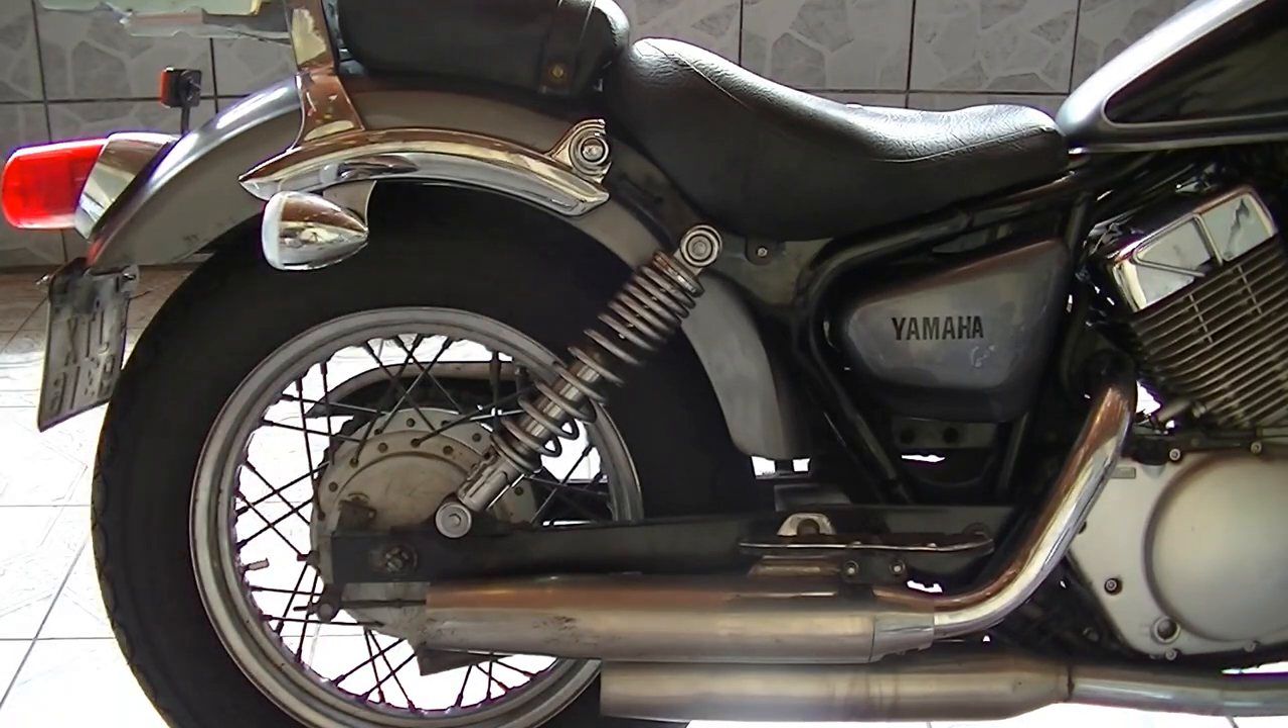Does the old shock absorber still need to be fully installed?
No.